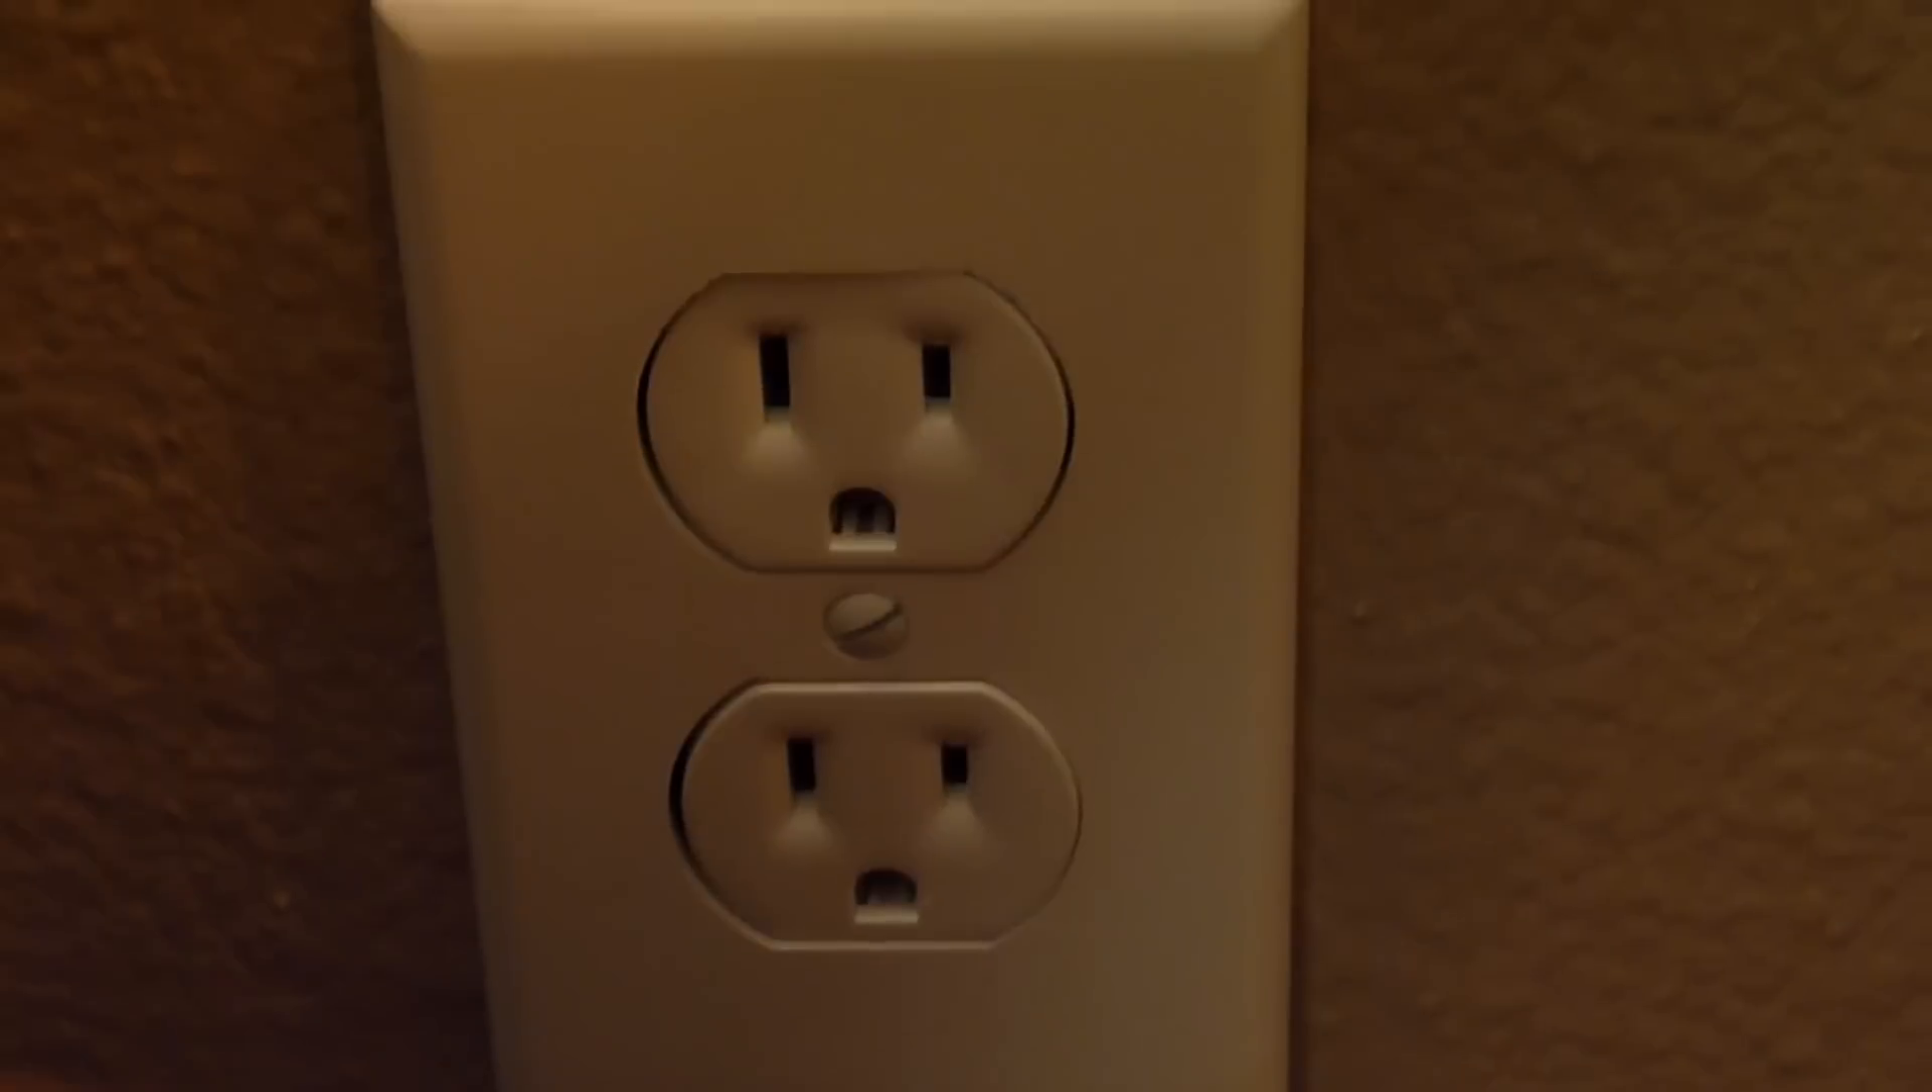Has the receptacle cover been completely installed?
Yes.